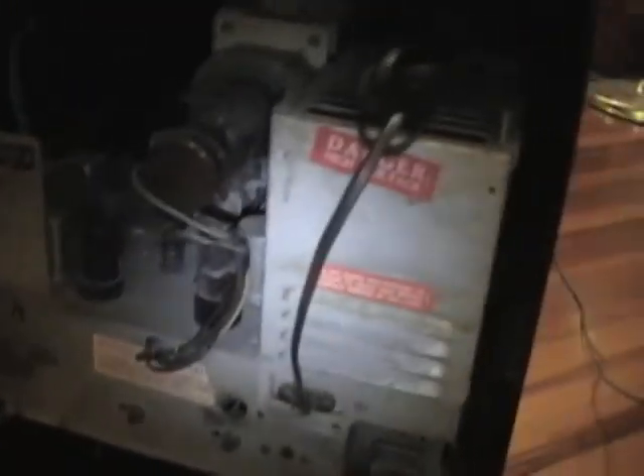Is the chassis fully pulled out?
No.